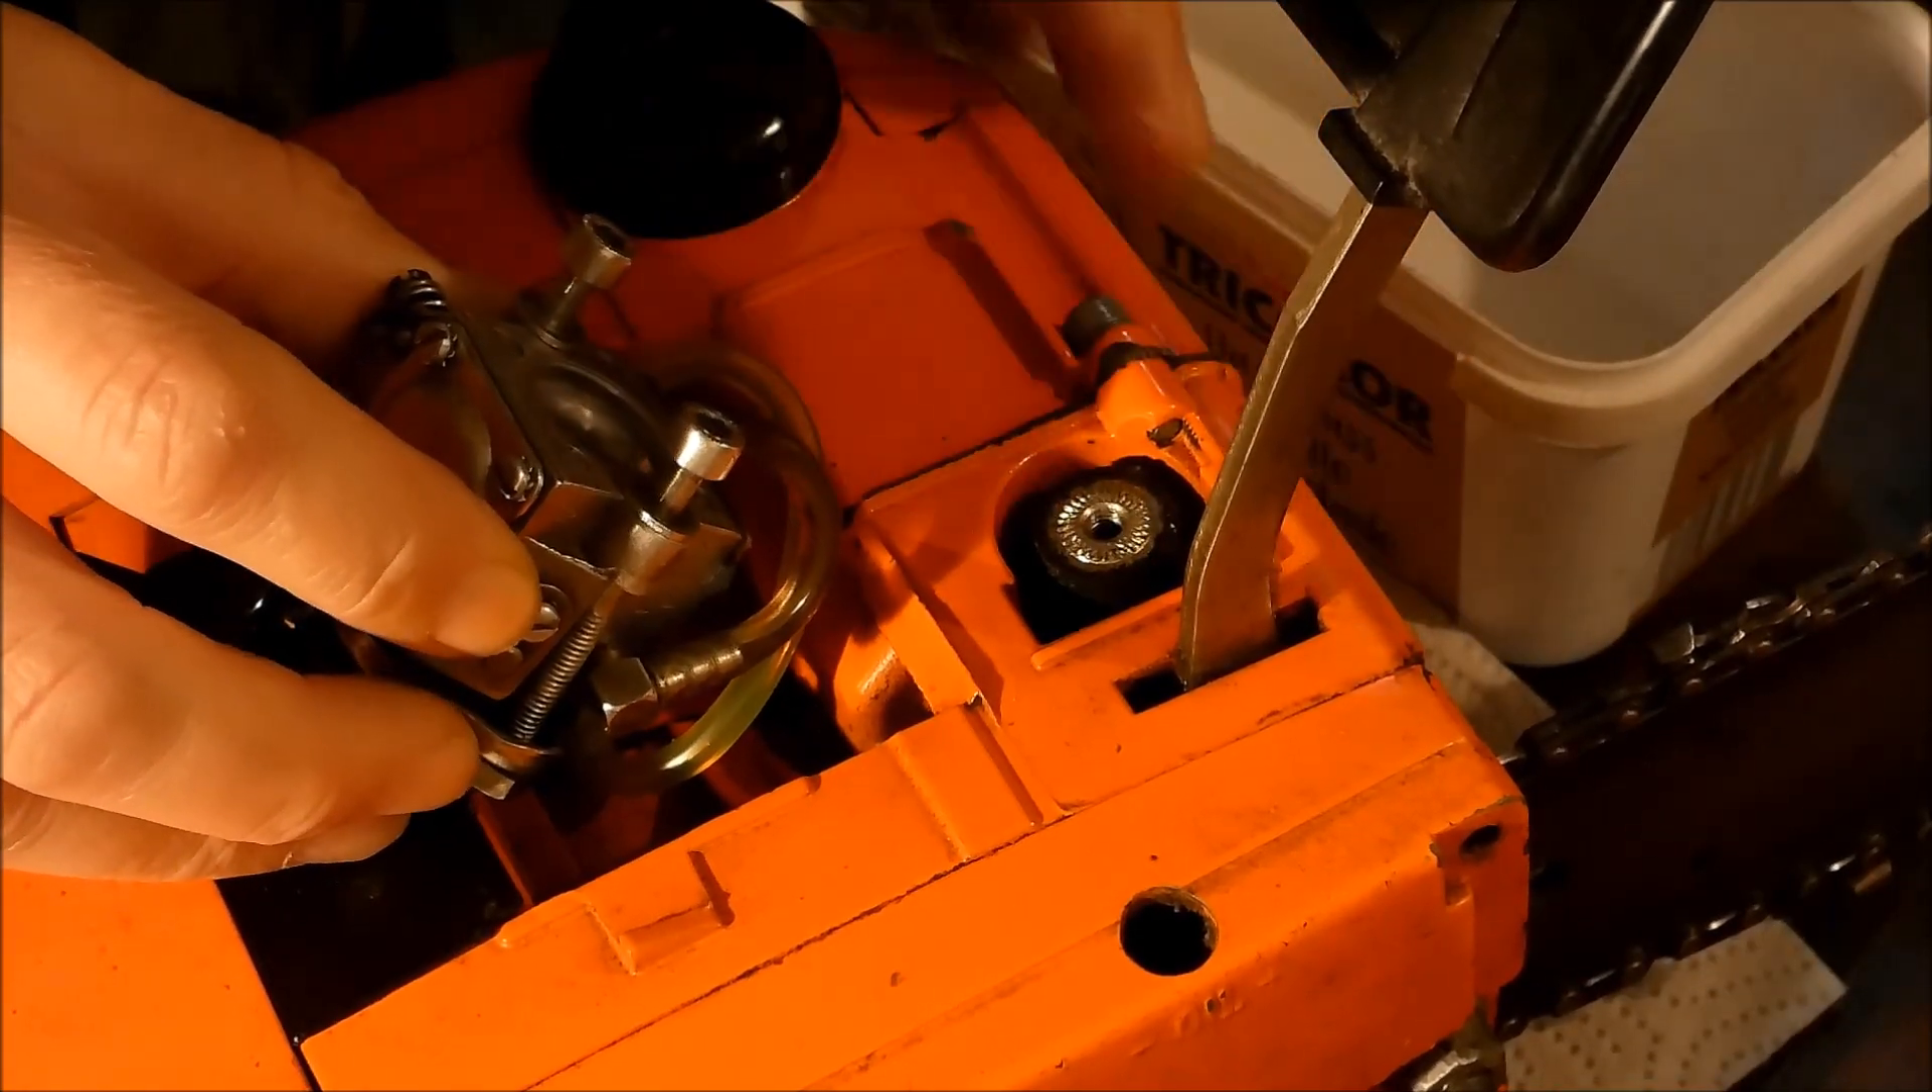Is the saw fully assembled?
No.